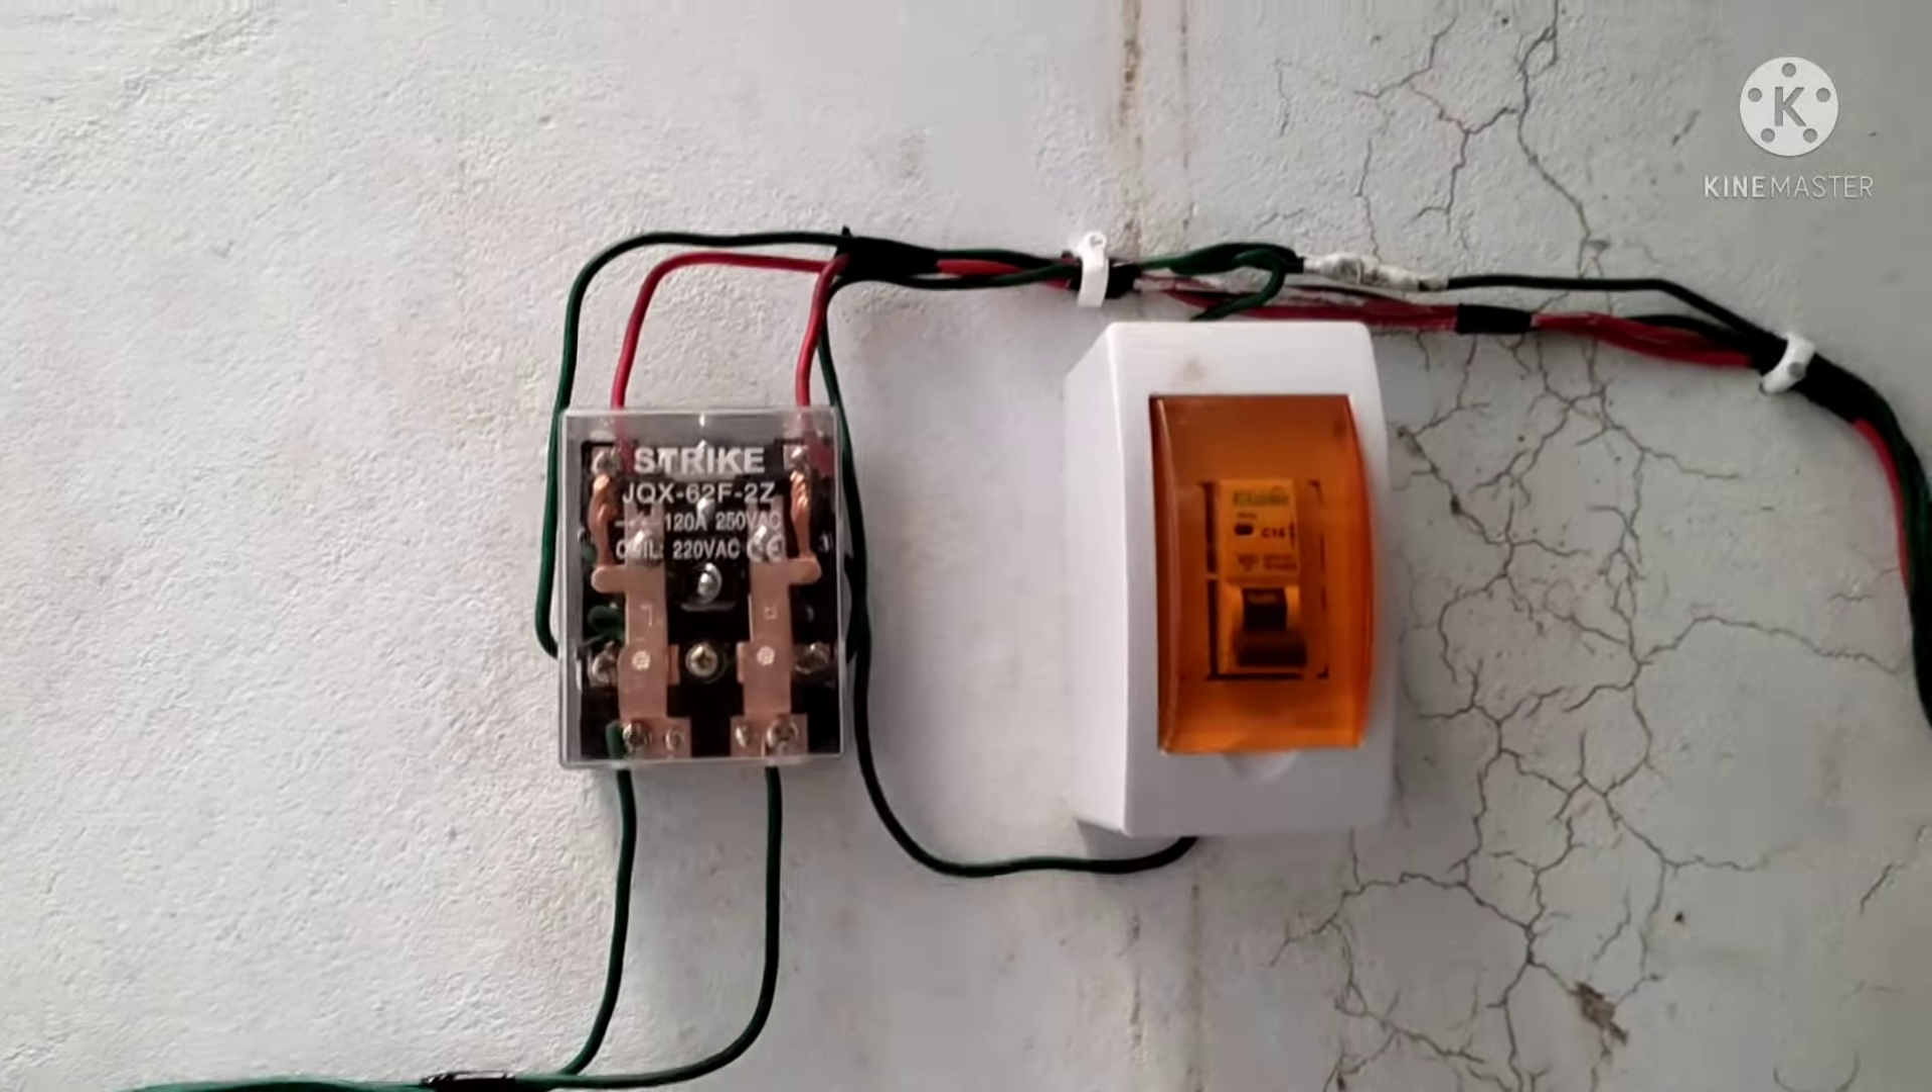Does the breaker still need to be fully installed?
No.